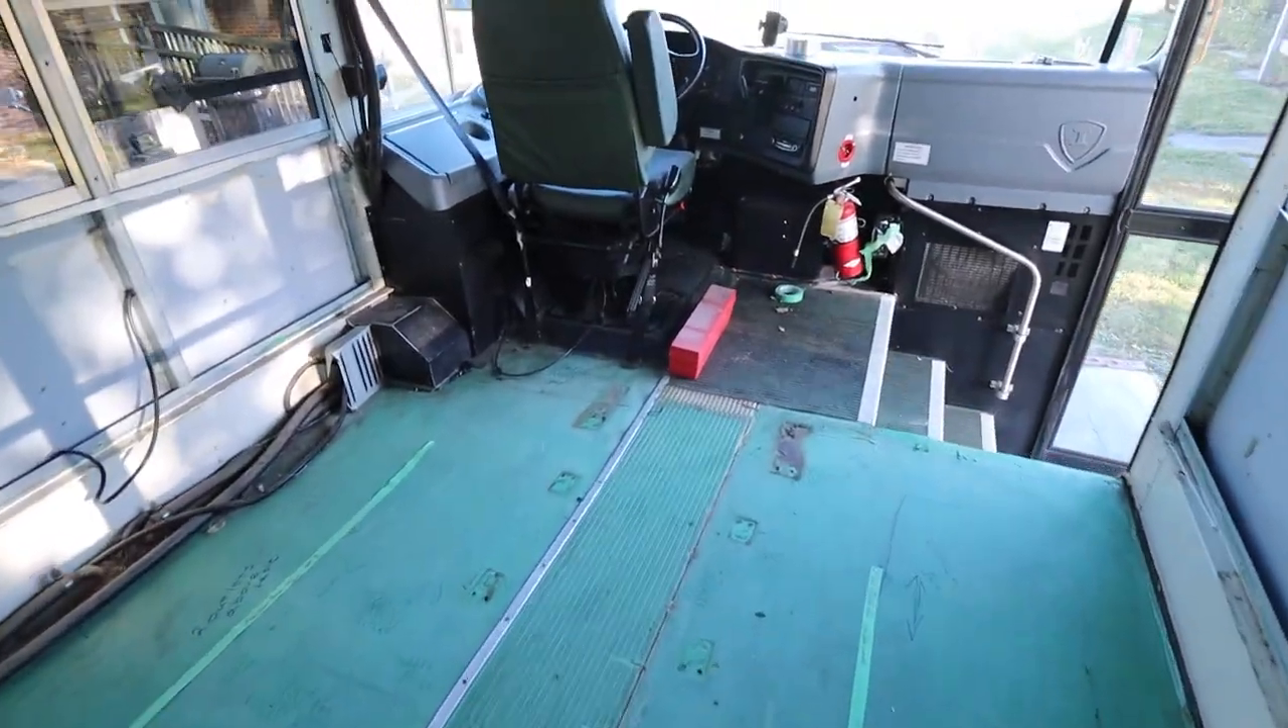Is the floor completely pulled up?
No.